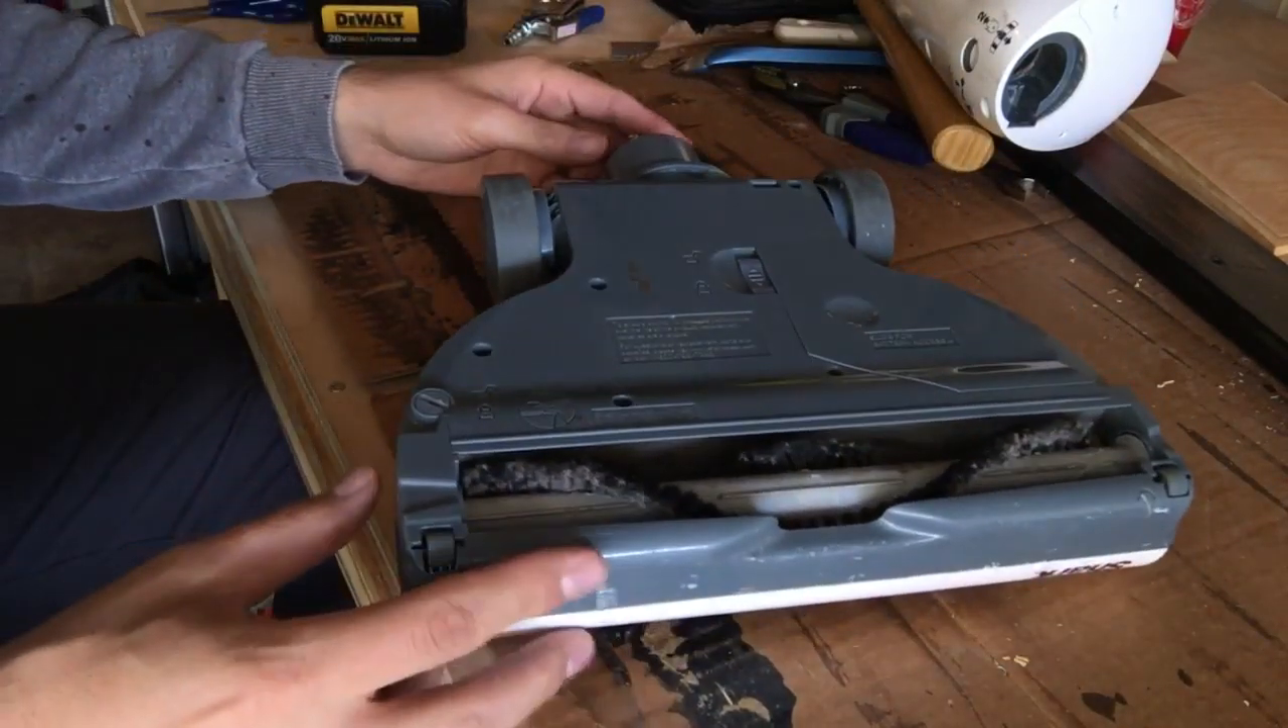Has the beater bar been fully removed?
No.